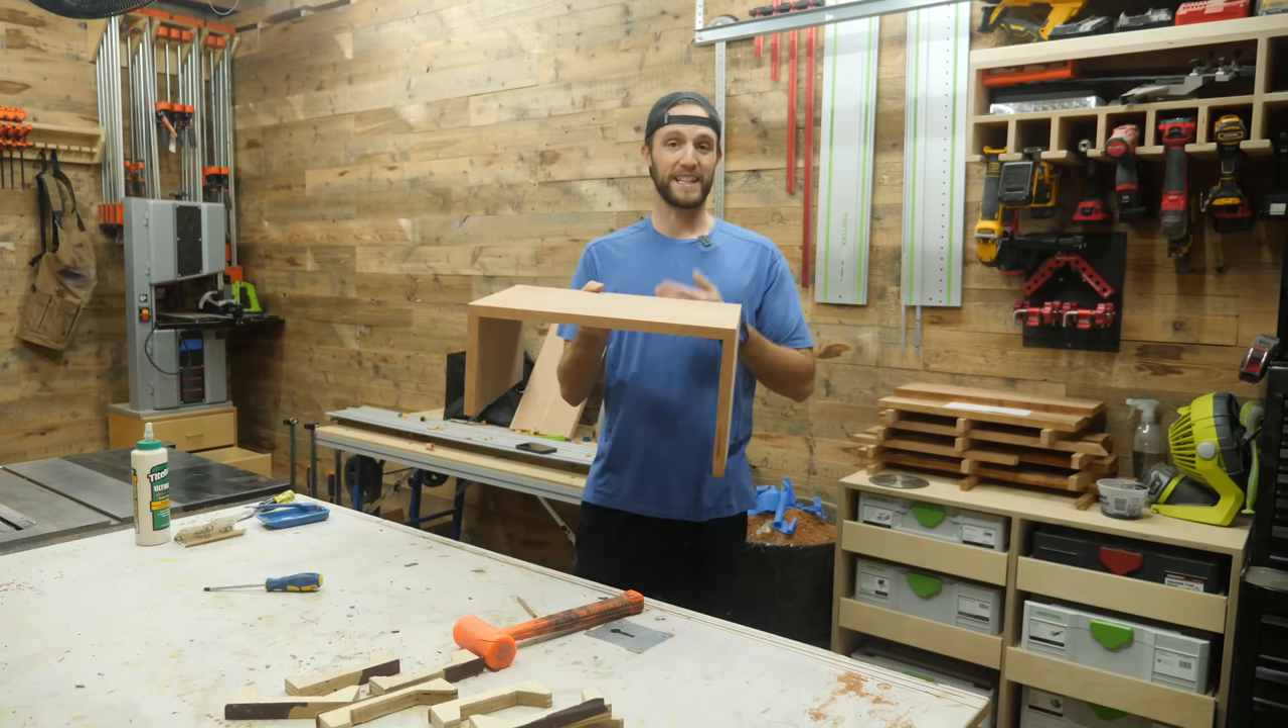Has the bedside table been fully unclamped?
Yes.